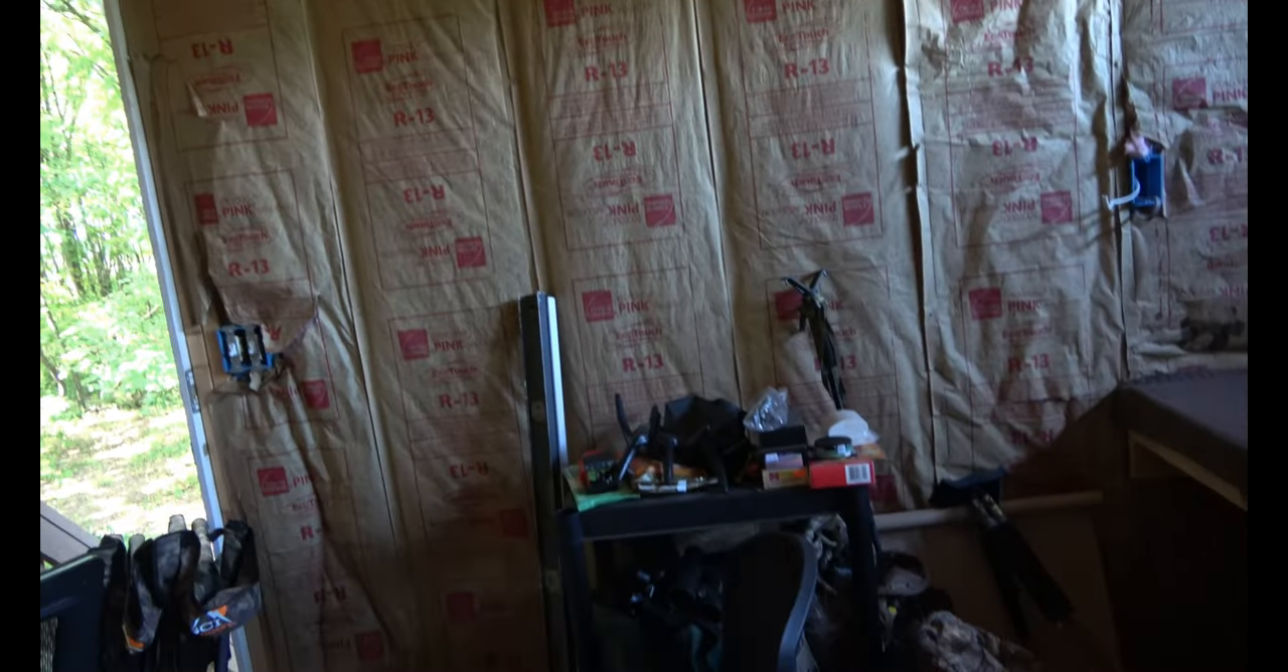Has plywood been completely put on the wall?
No.